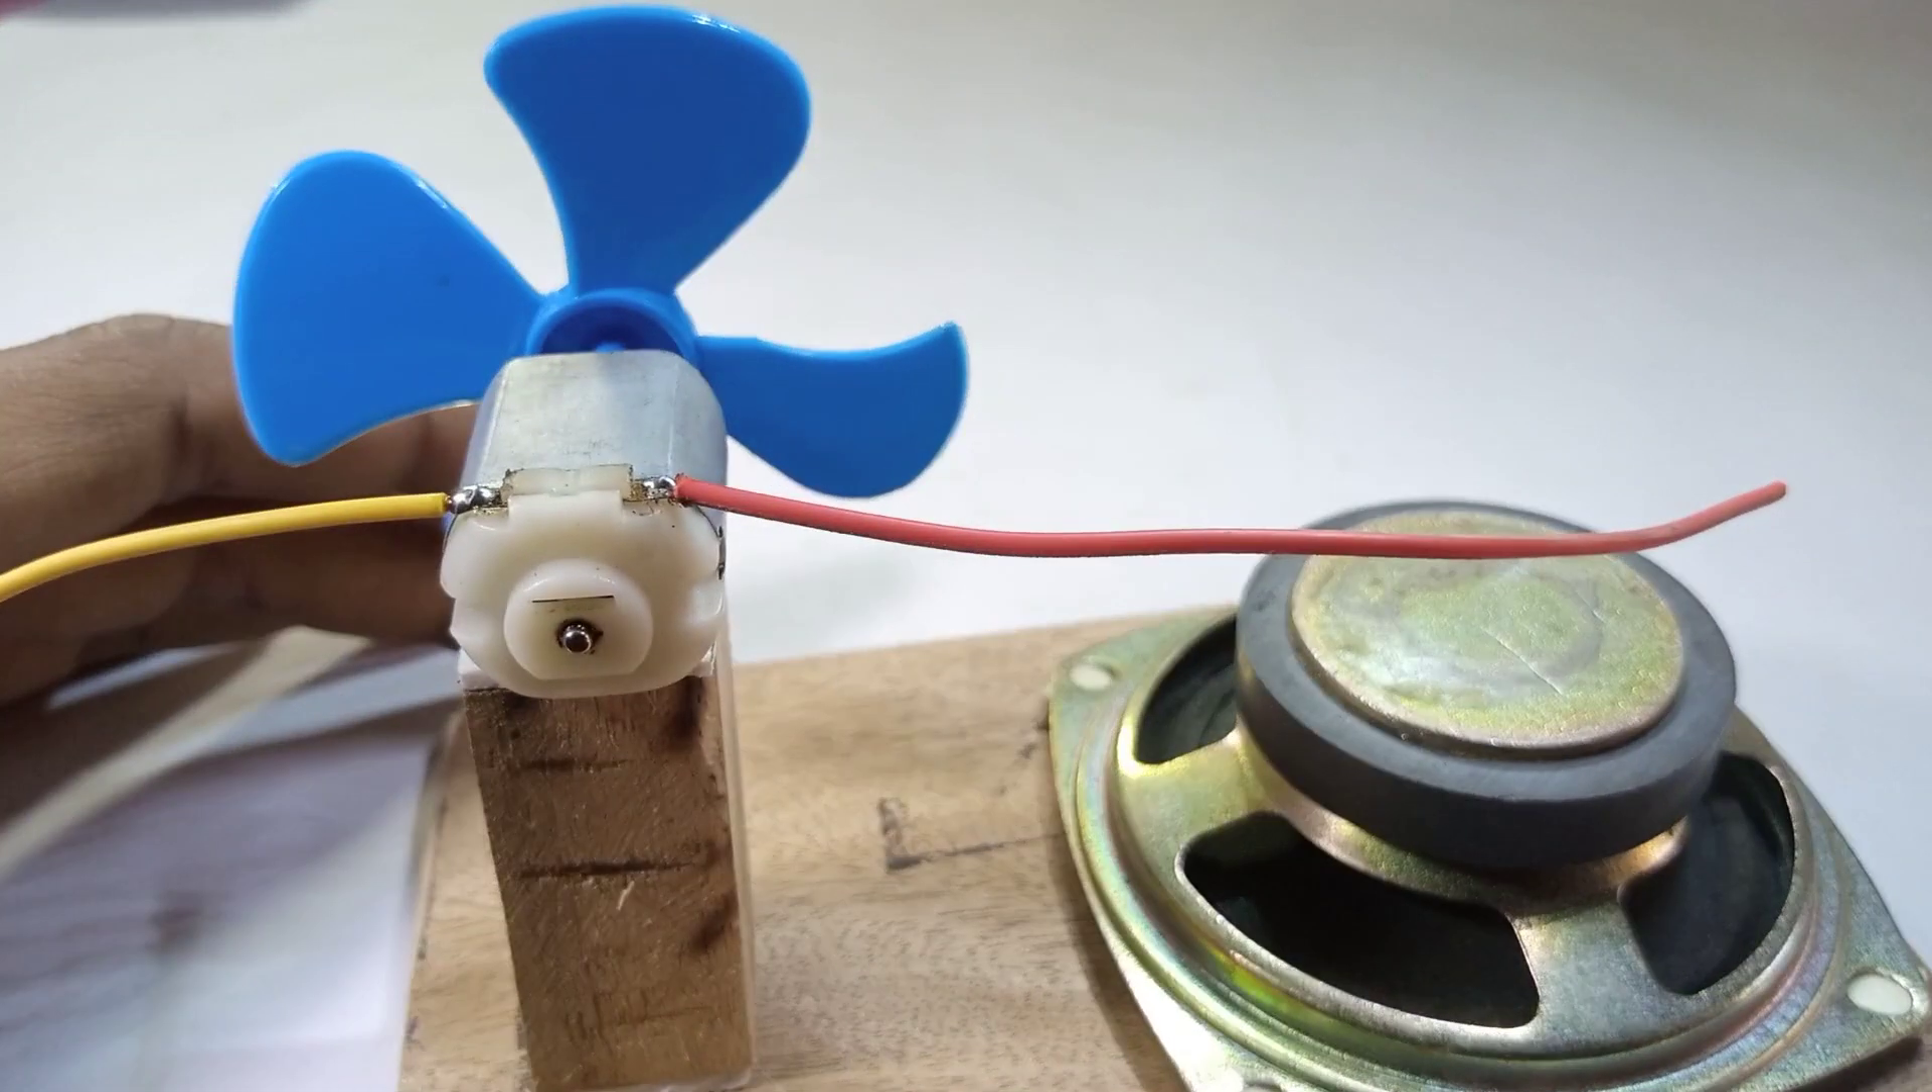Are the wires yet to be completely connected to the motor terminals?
No.